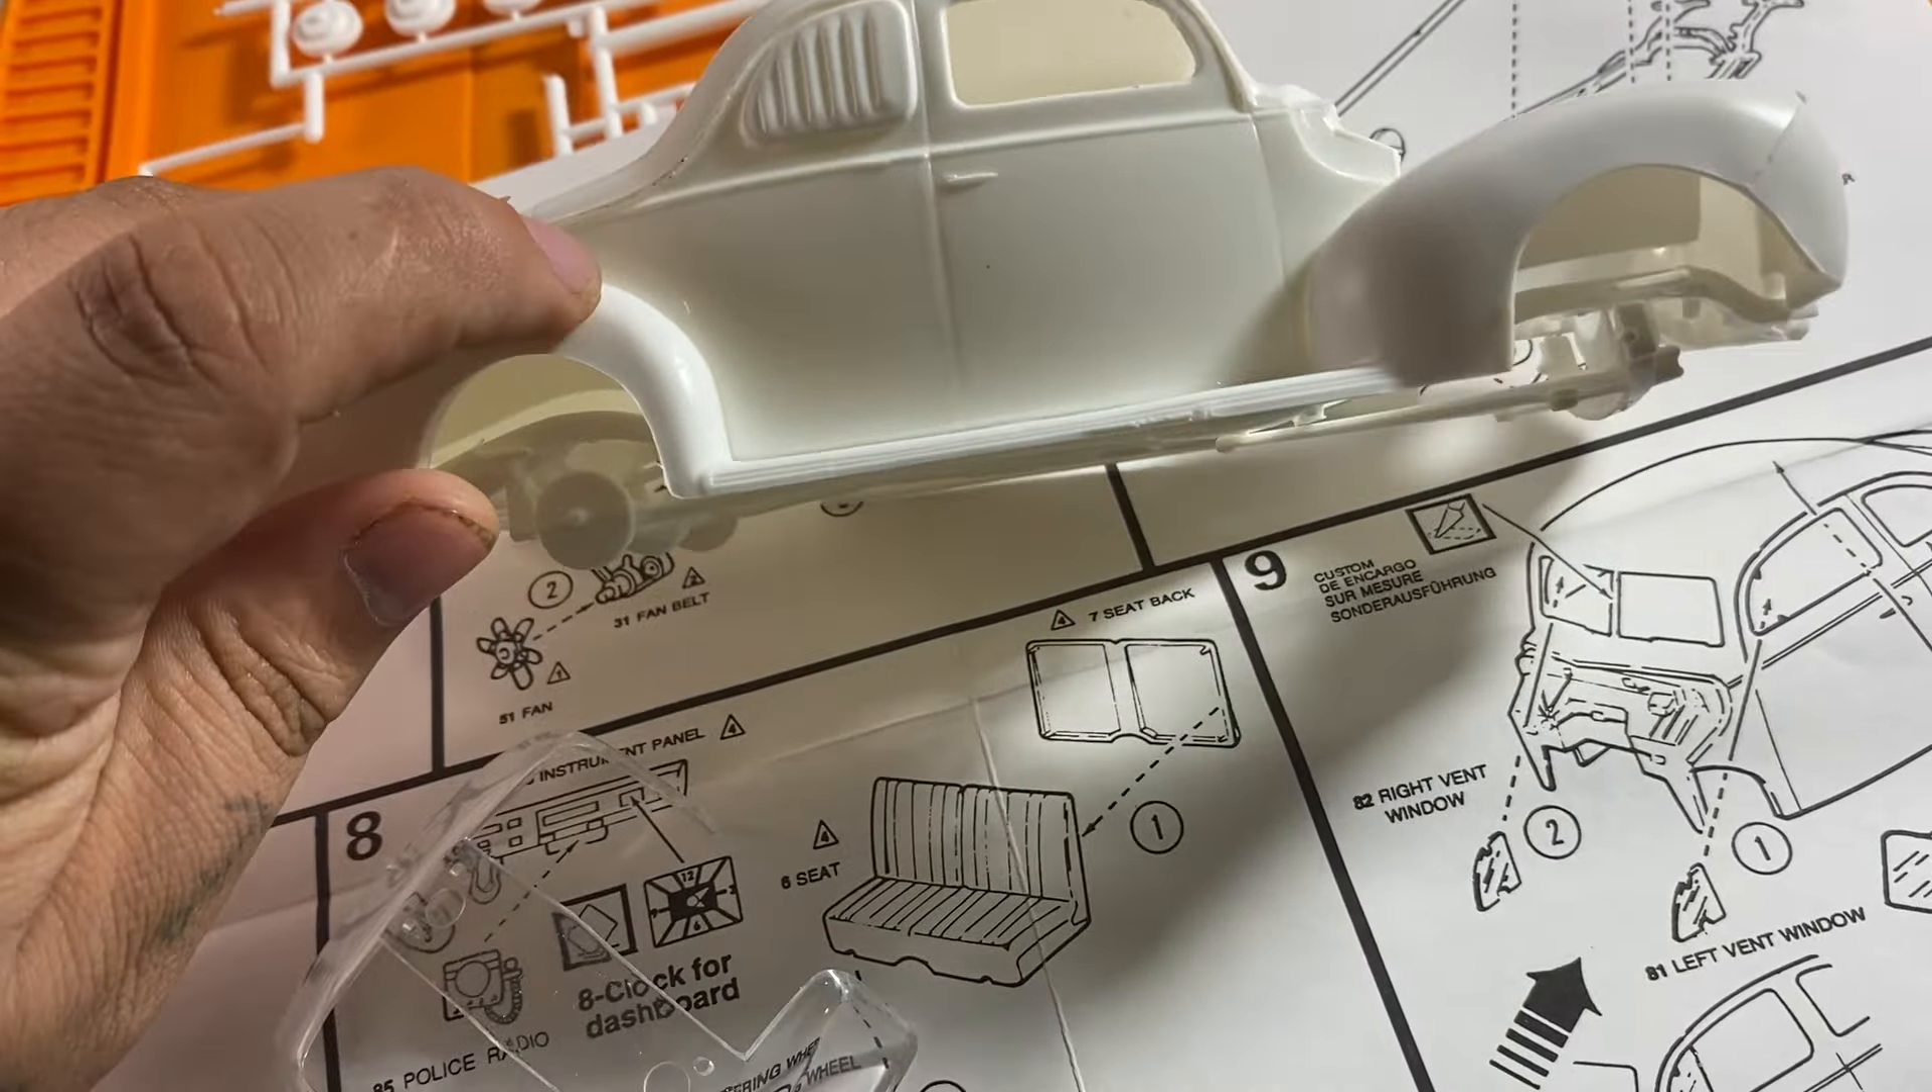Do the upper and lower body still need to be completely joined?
No.